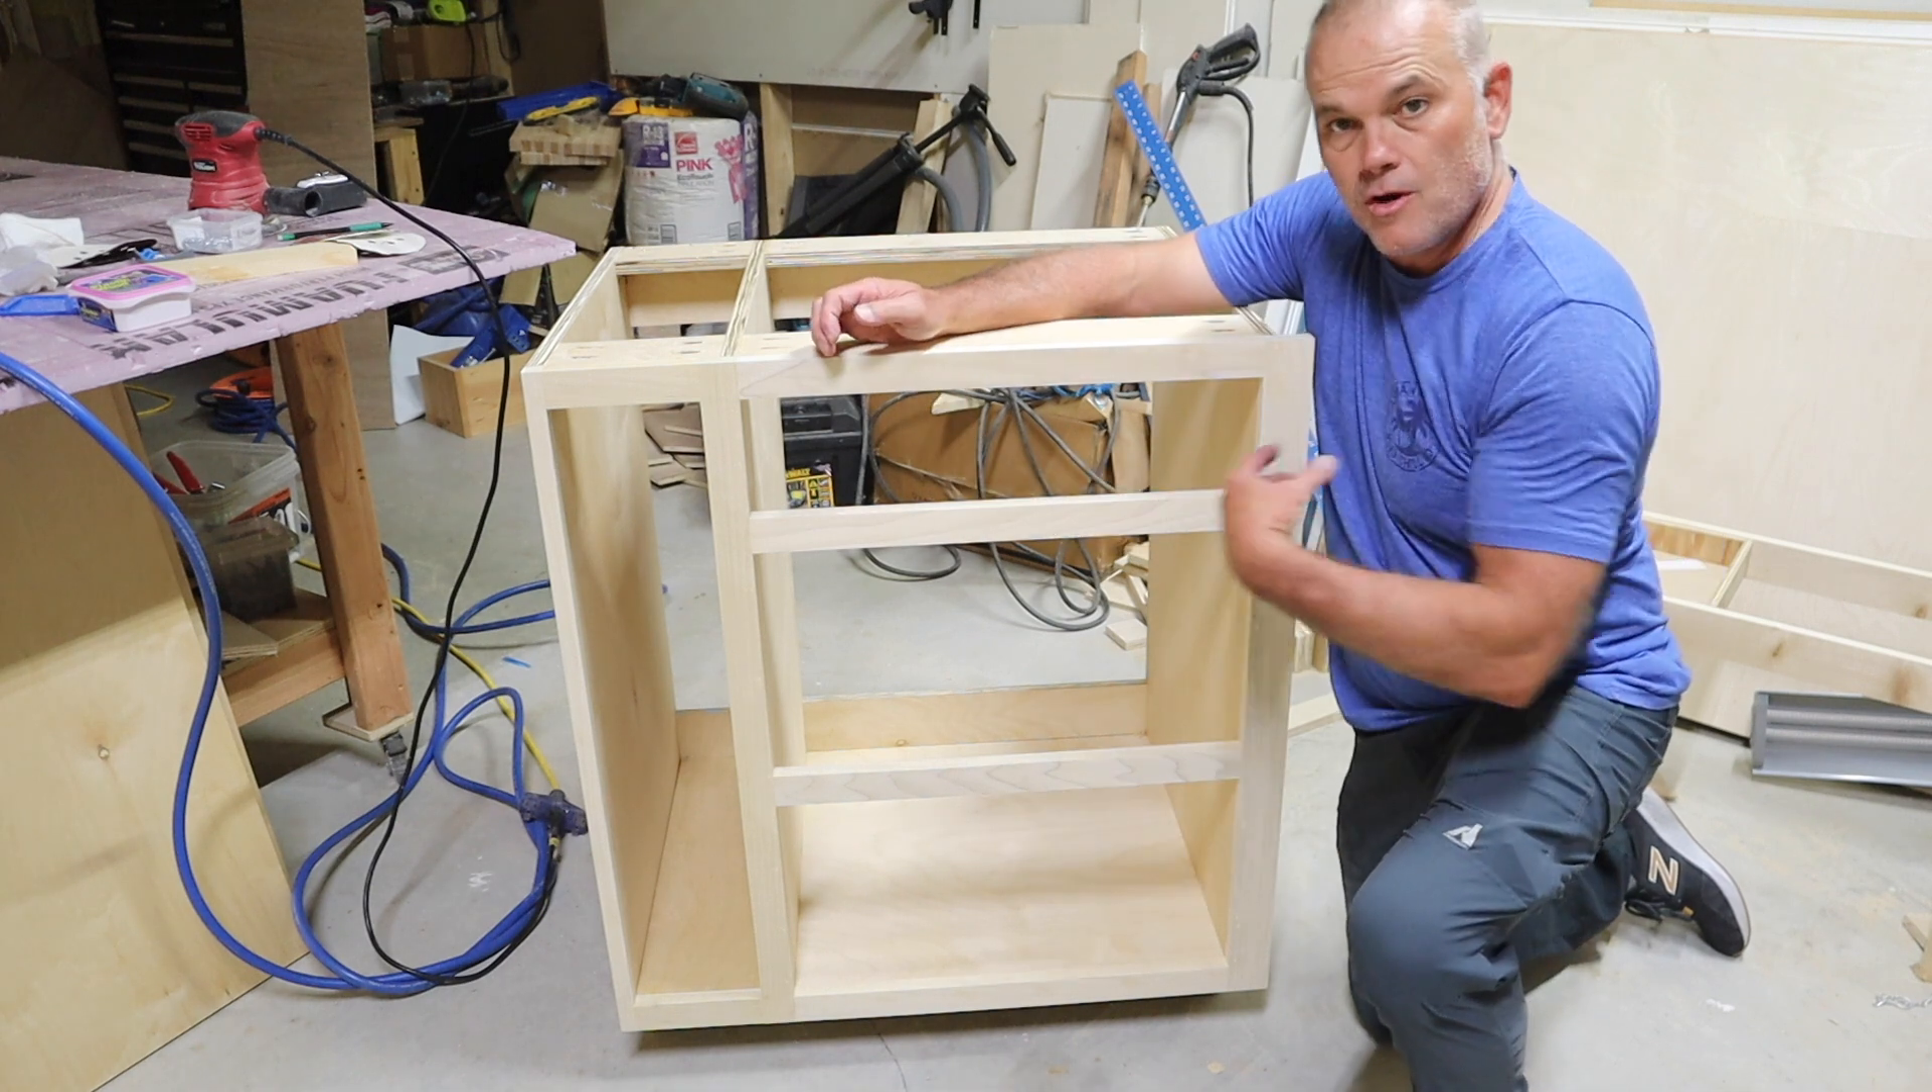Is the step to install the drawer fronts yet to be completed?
Yes.